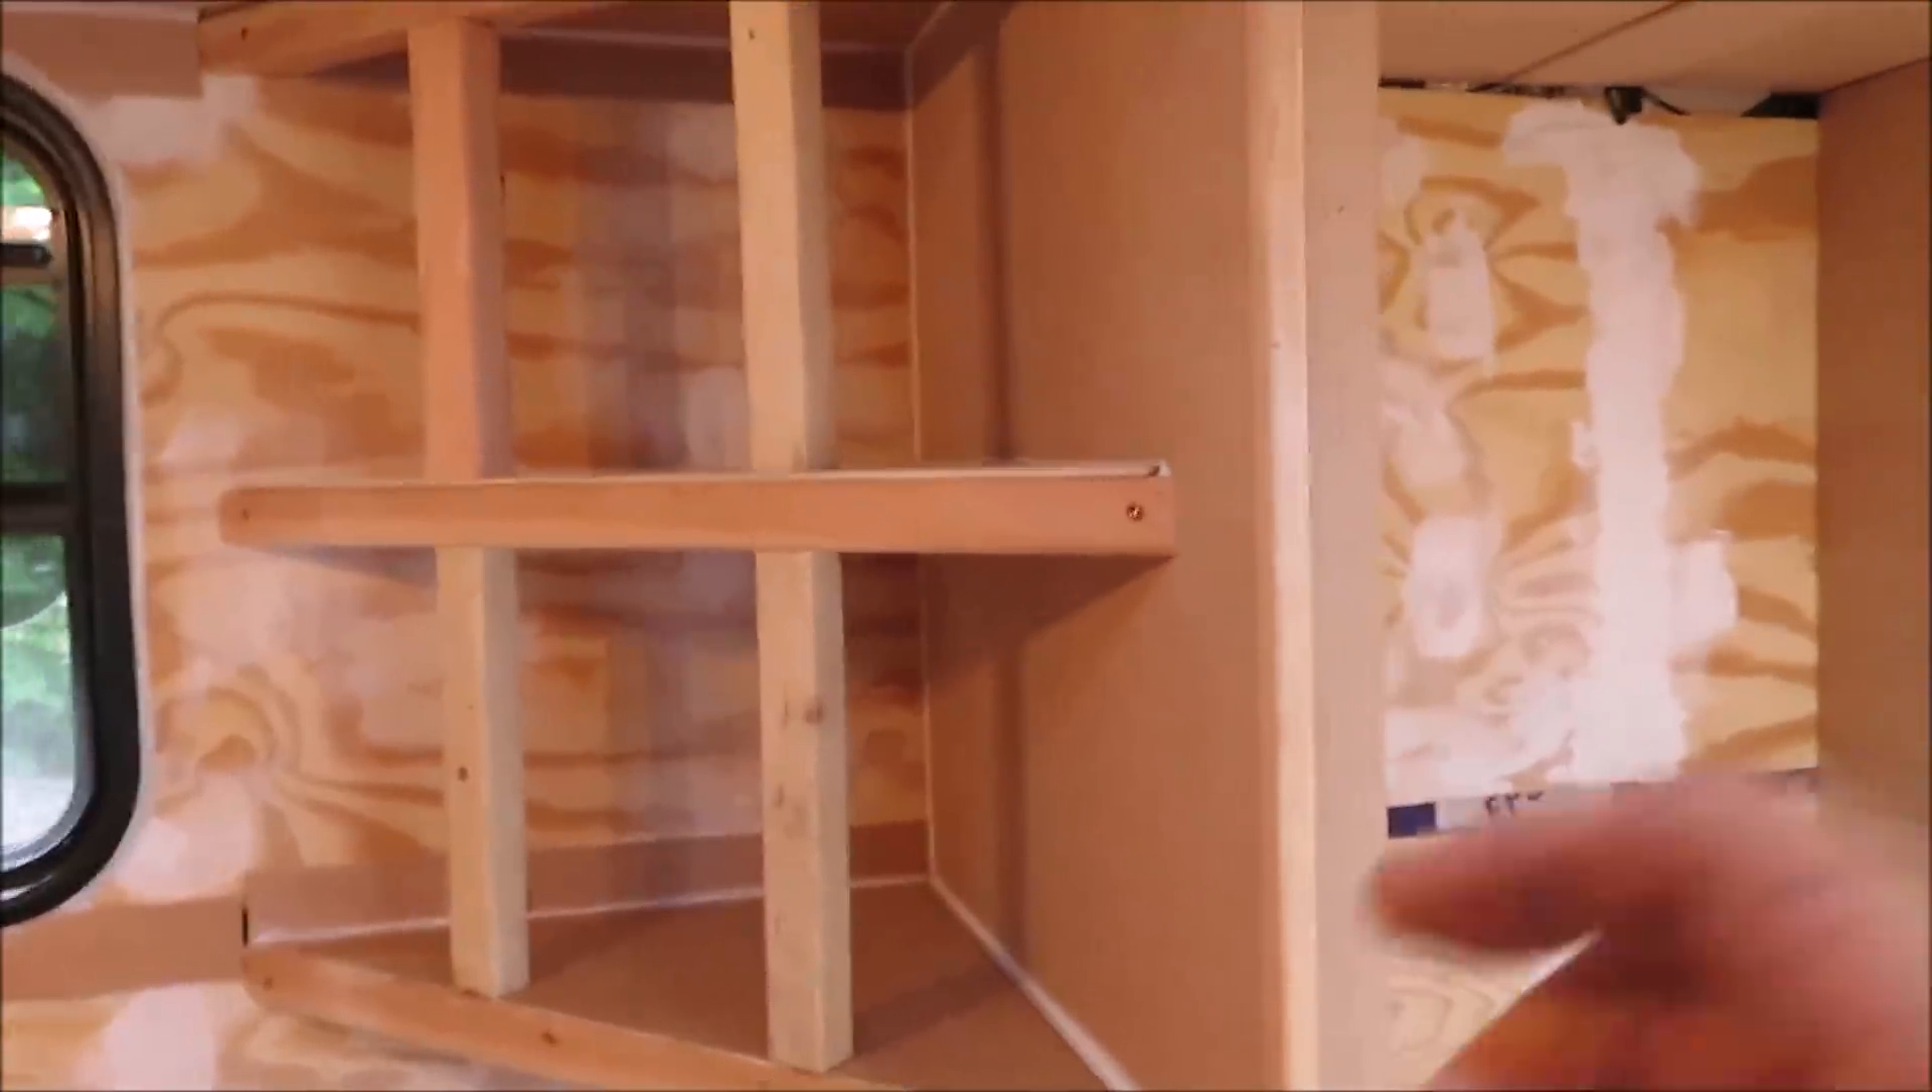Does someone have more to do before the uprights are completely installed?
No.